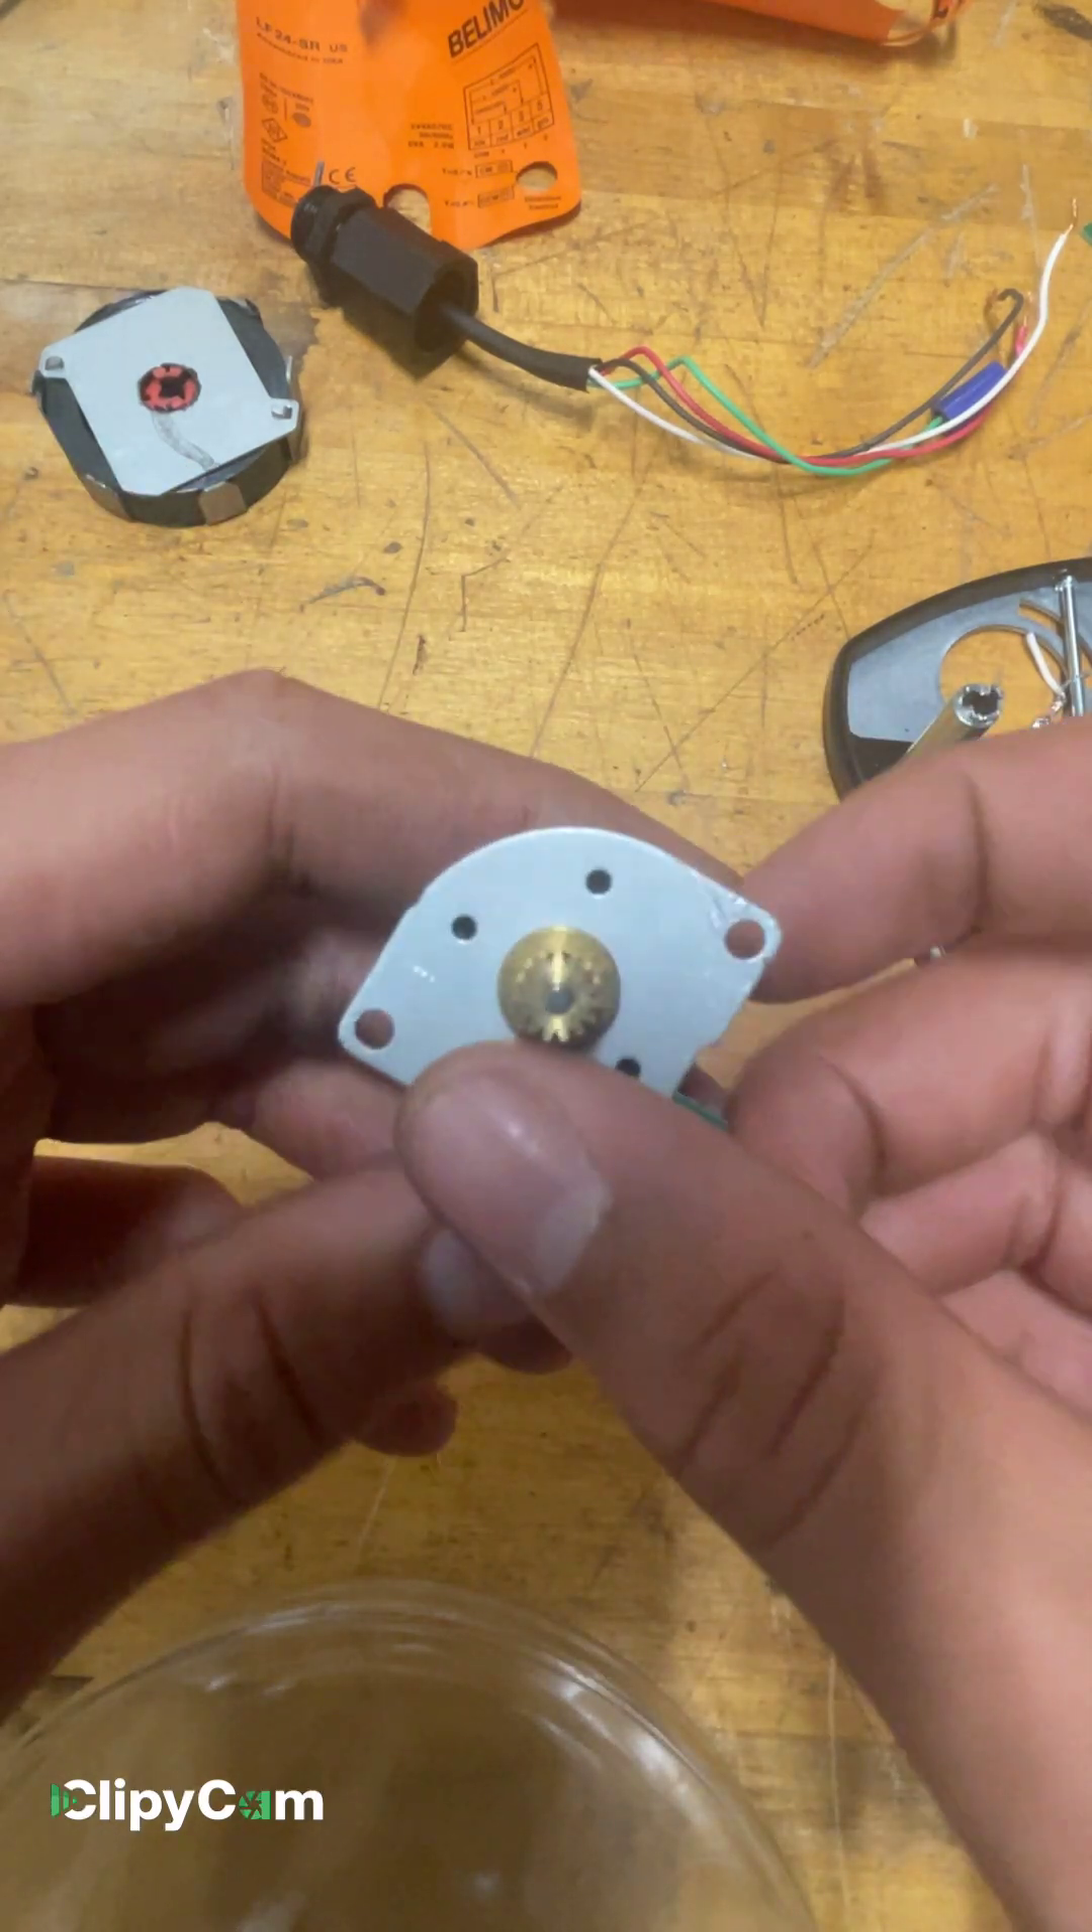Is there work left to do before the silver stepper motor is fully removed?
No.